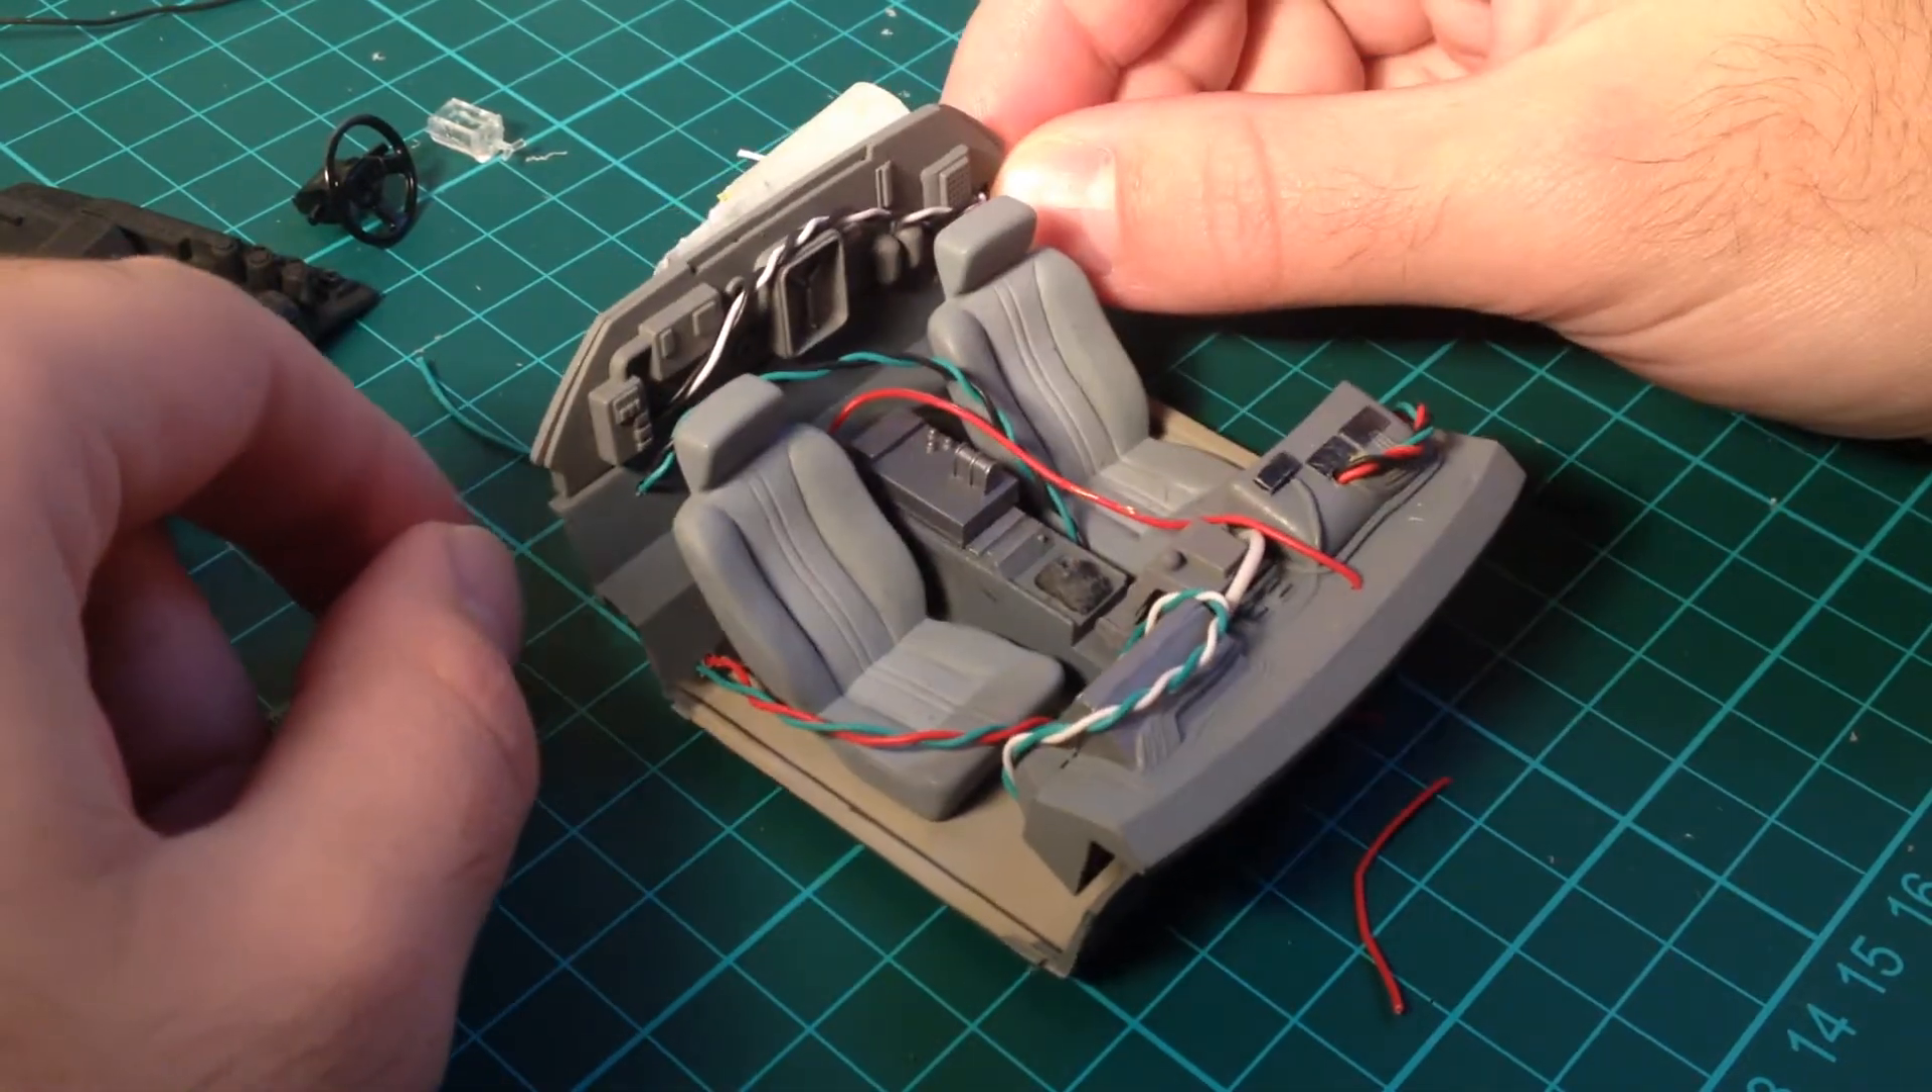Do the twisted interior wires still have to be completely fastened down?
Yes.